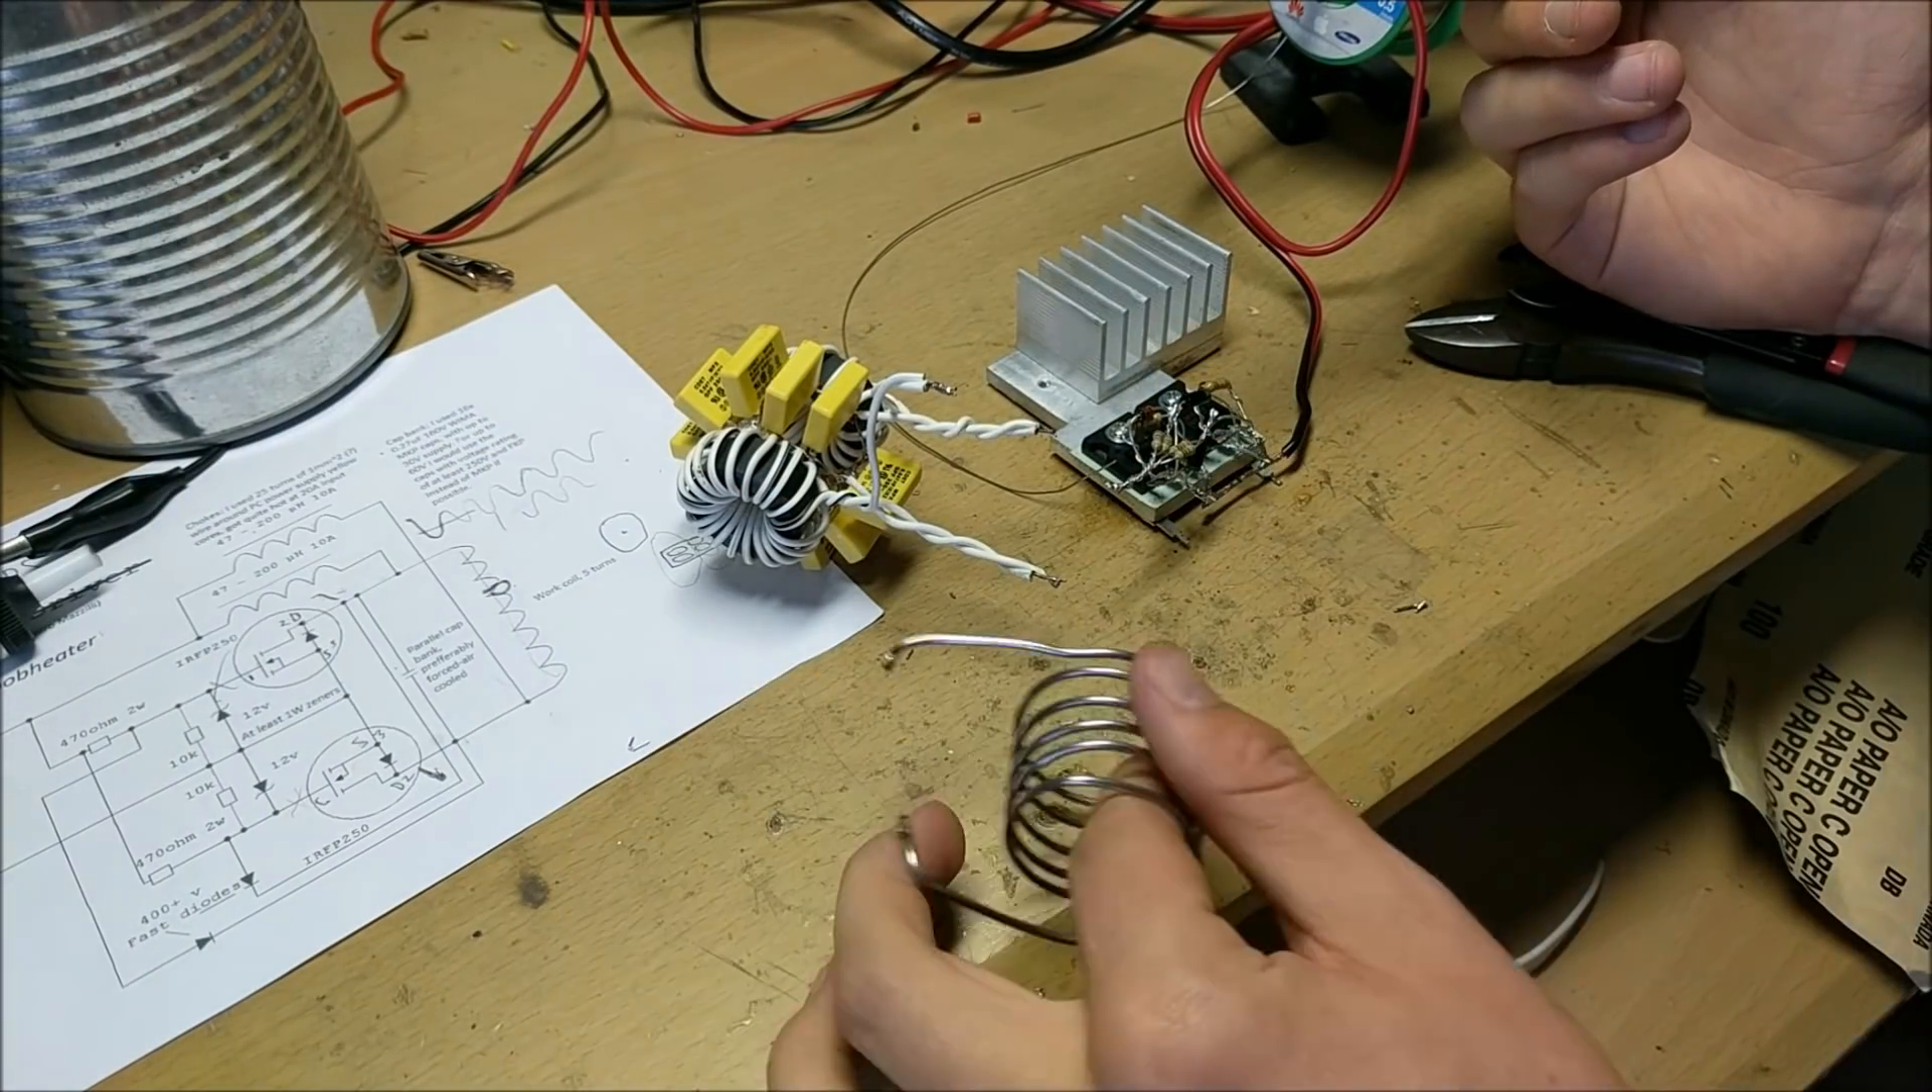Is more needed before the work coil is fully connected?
Yes.